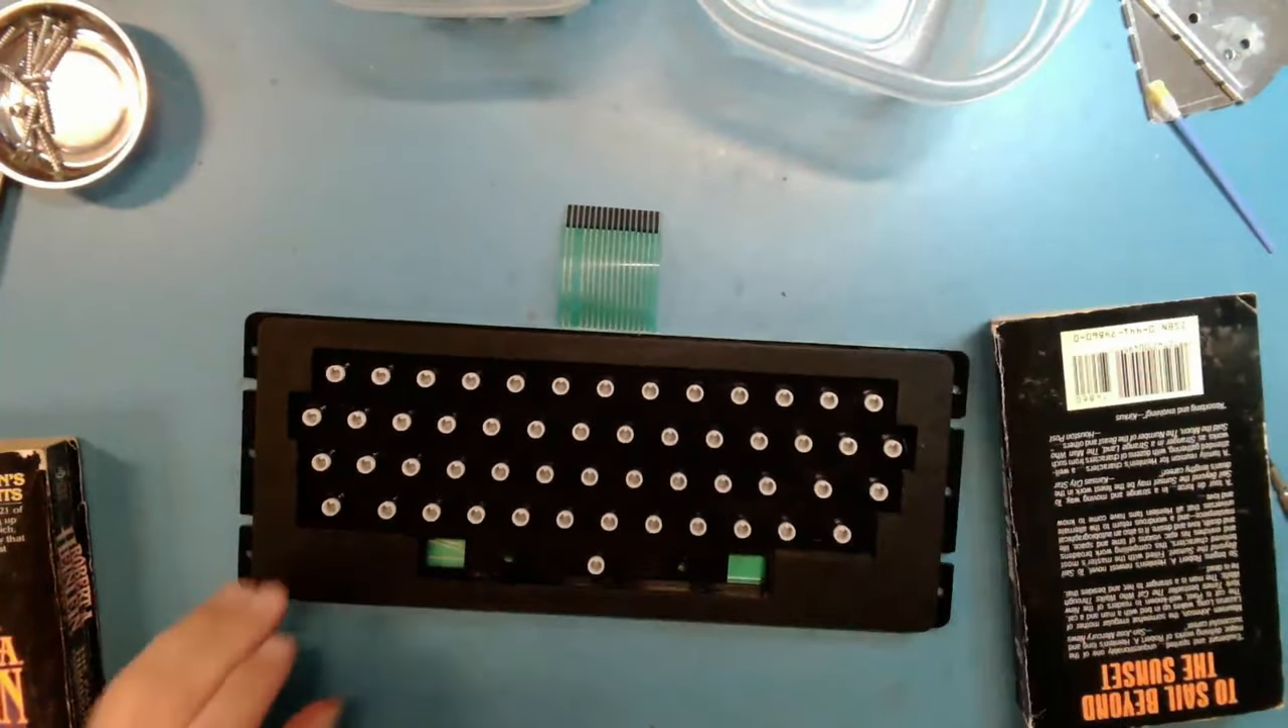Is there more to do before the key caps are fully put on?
Yes.